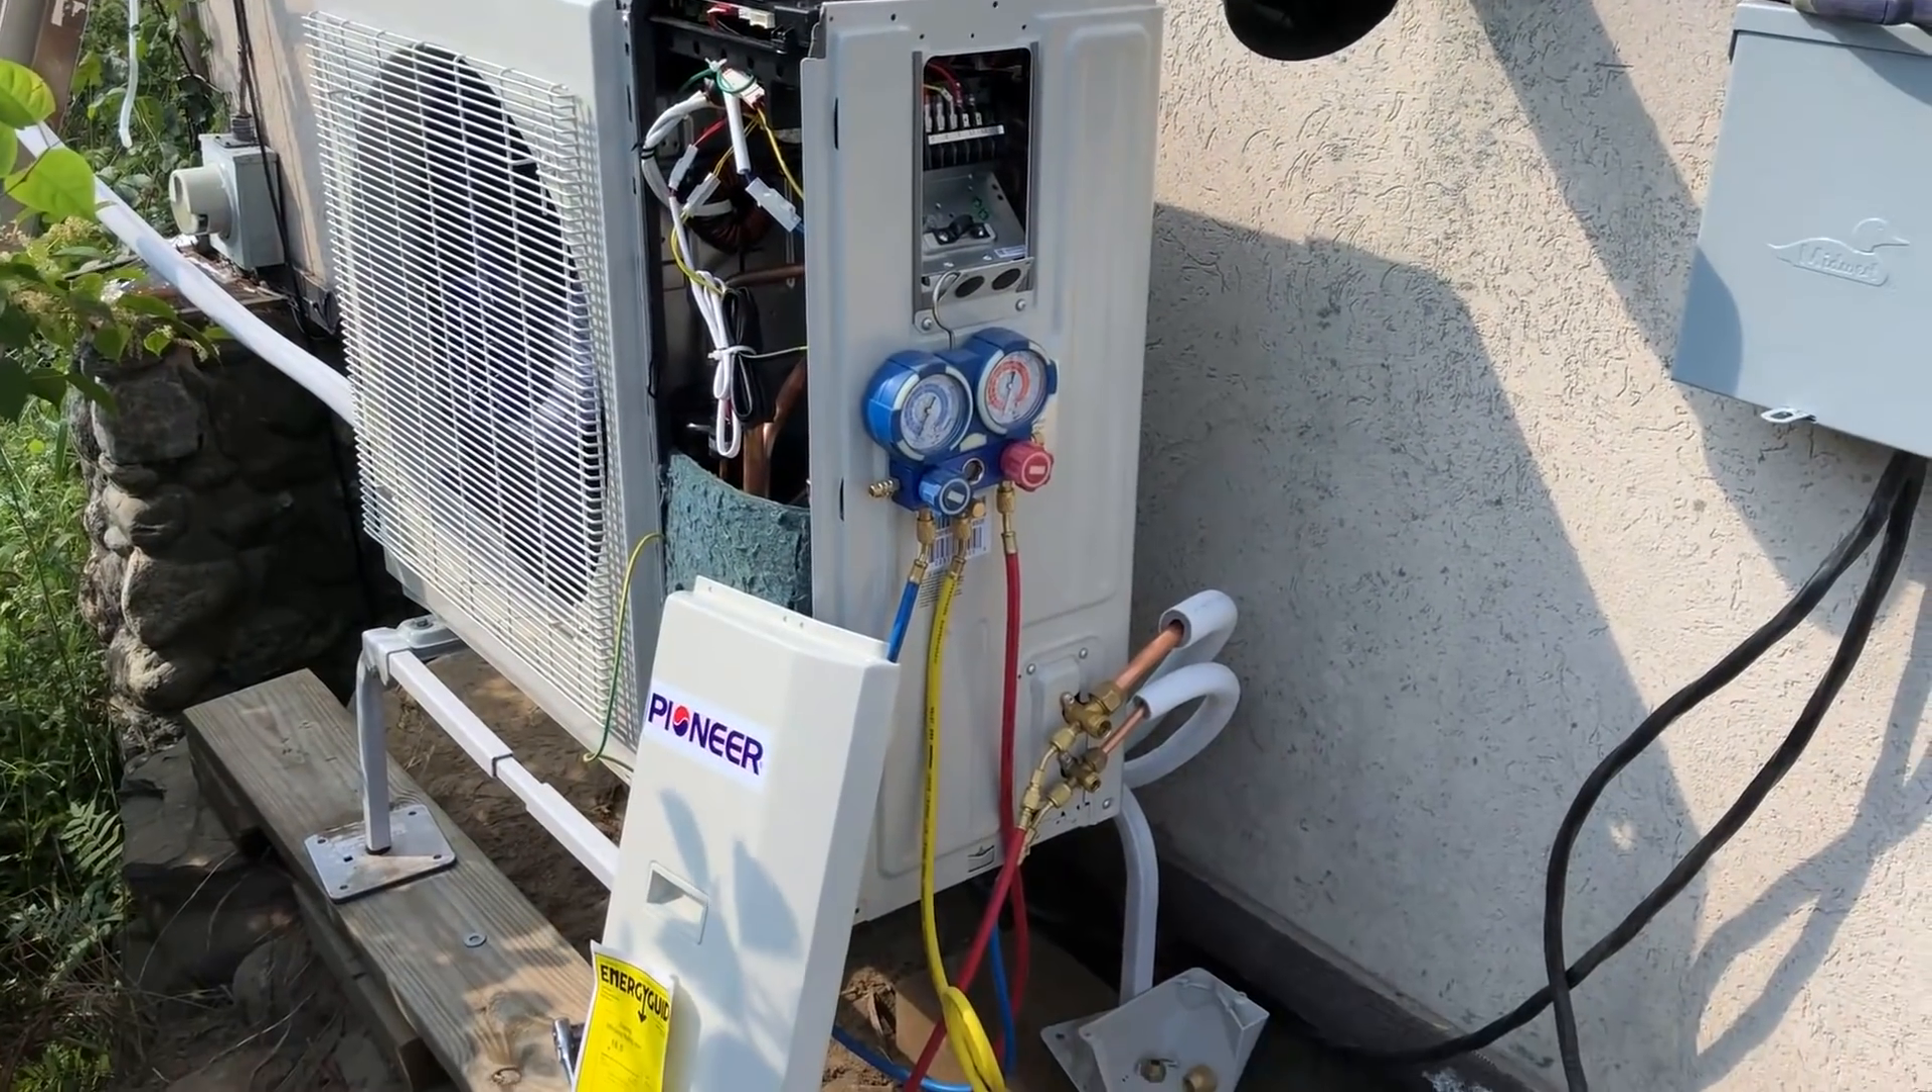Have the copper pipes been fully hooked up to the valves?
Yes.